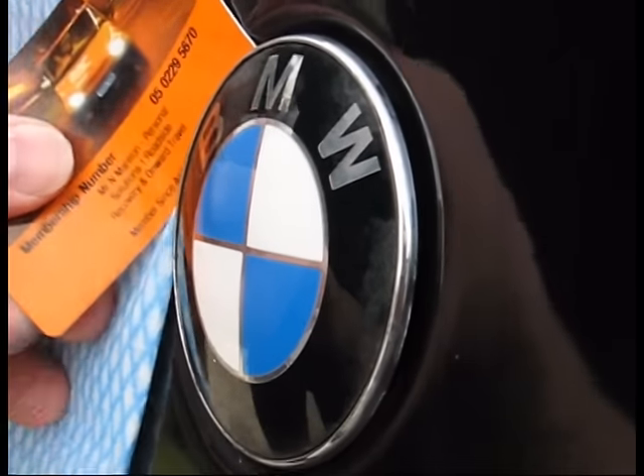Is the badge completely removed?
No.